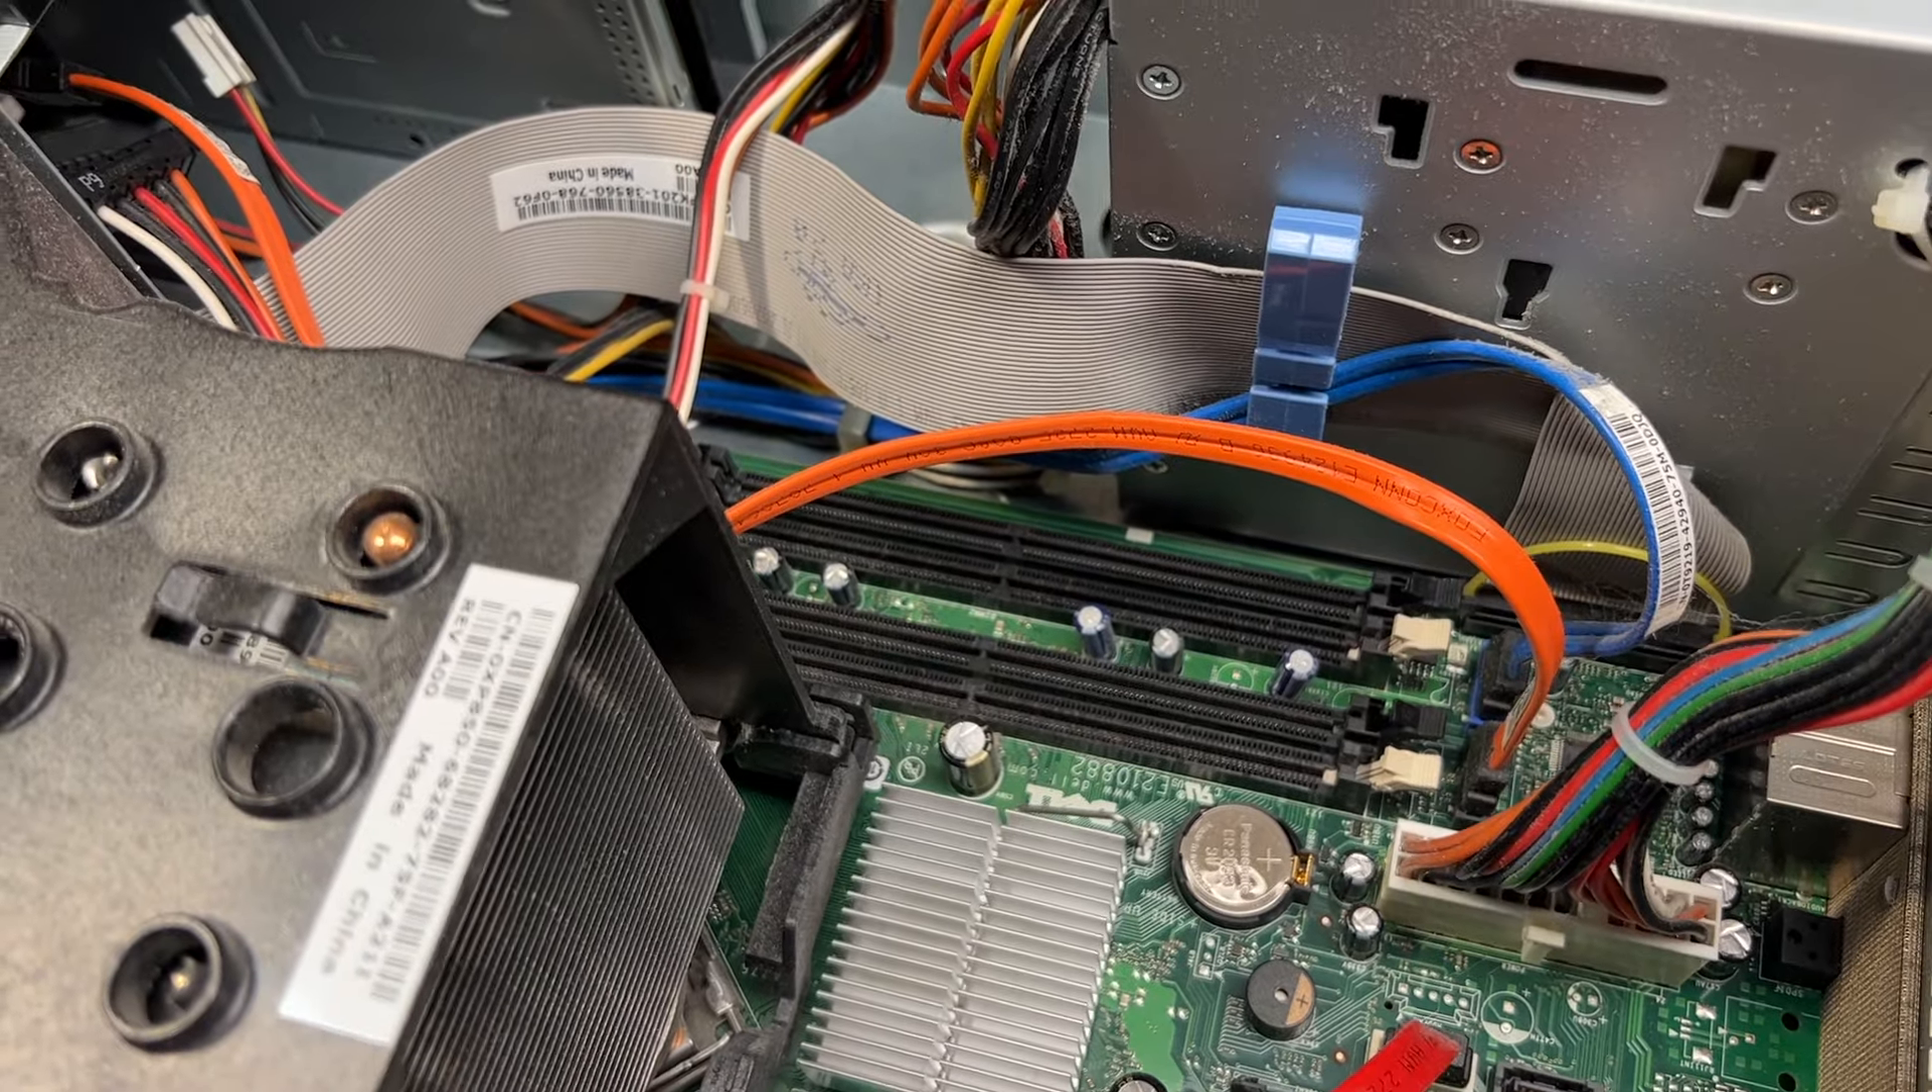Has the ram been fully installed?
No.